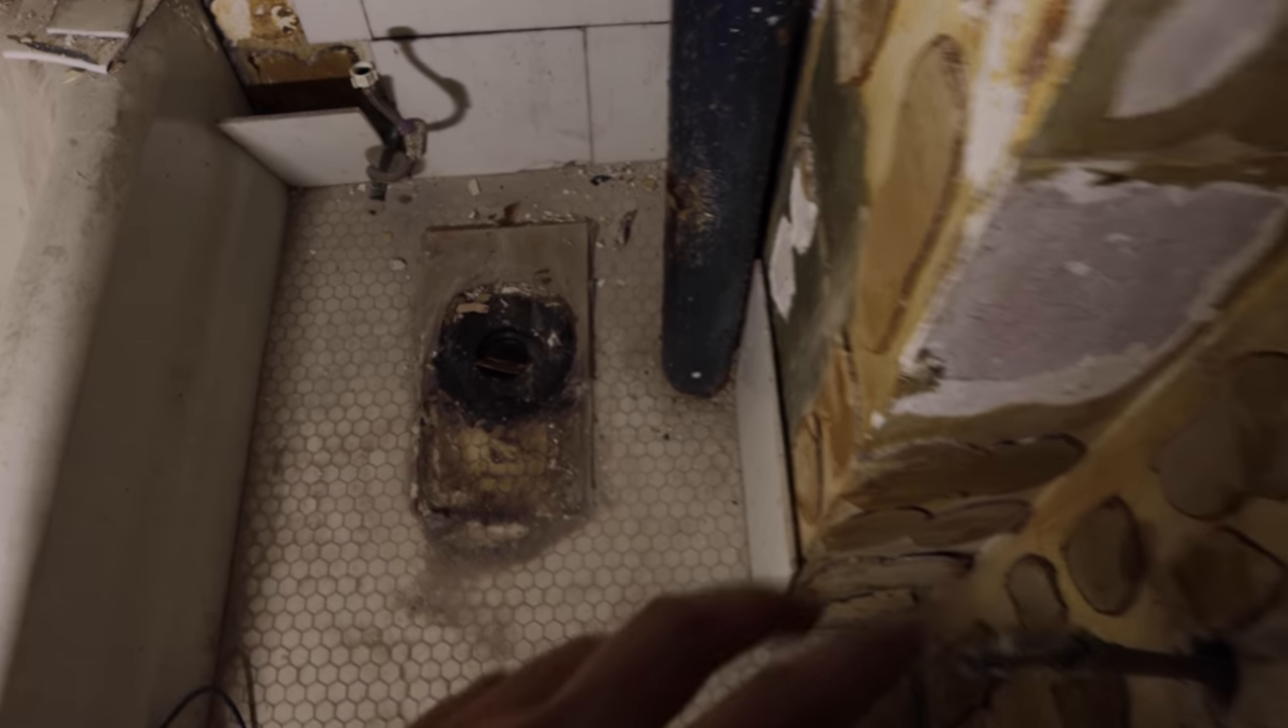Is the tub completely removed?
No.